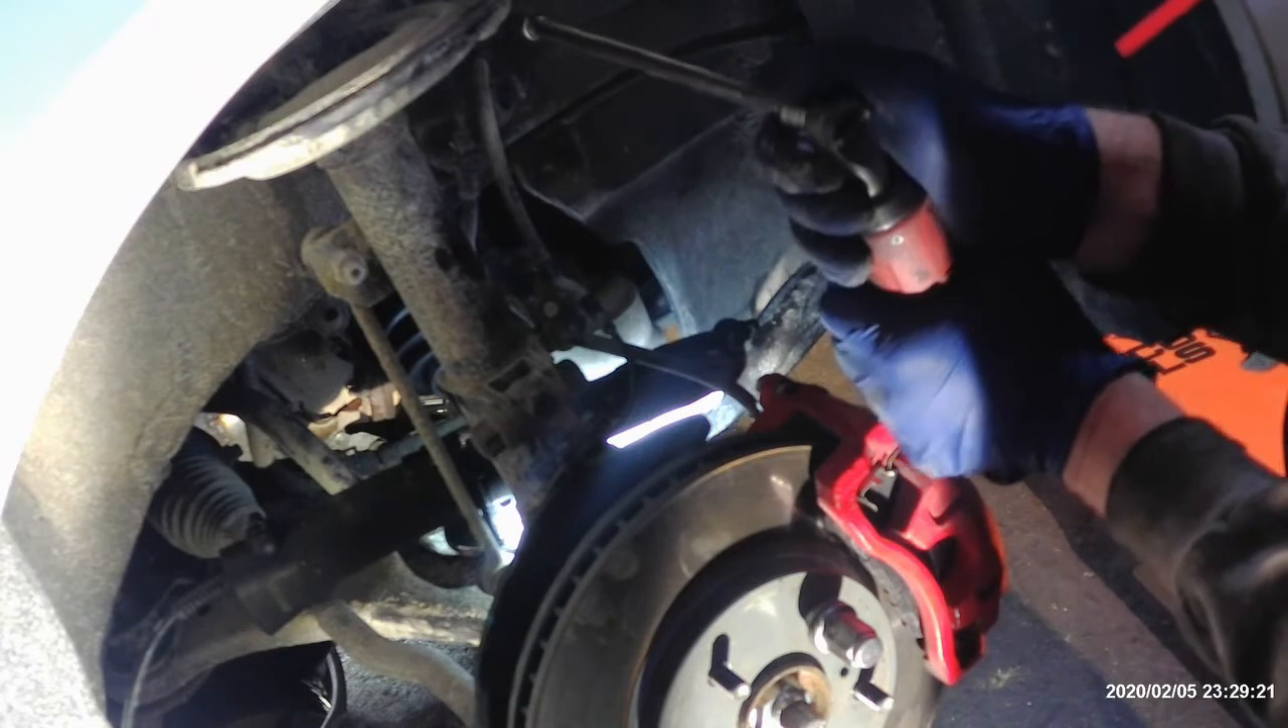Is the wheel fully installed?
No.